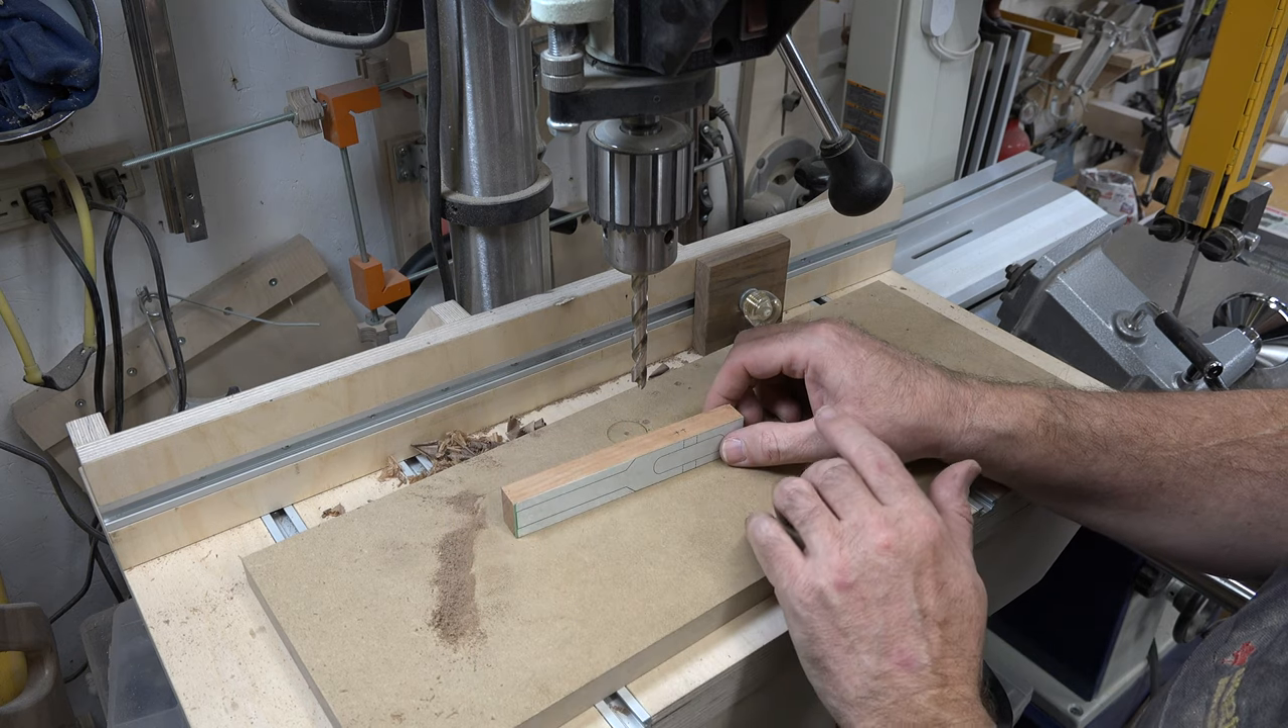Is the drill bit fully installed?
Yes.